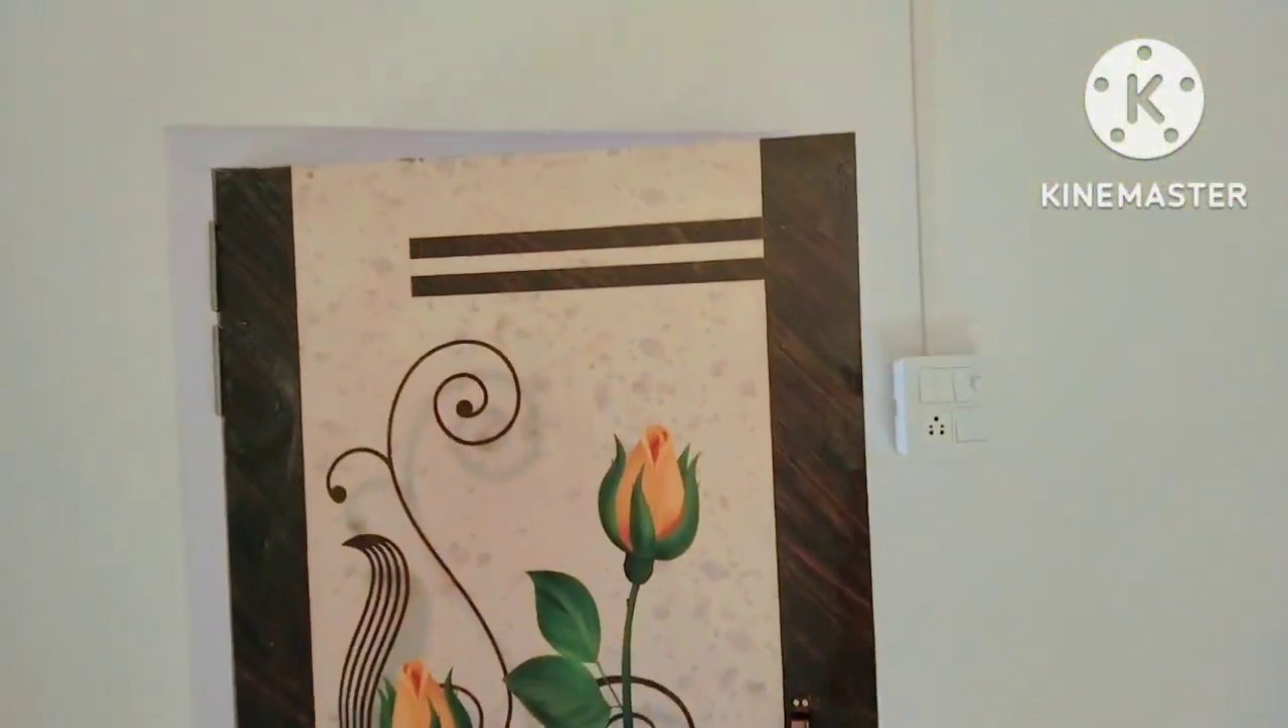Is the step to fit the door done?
Yes.